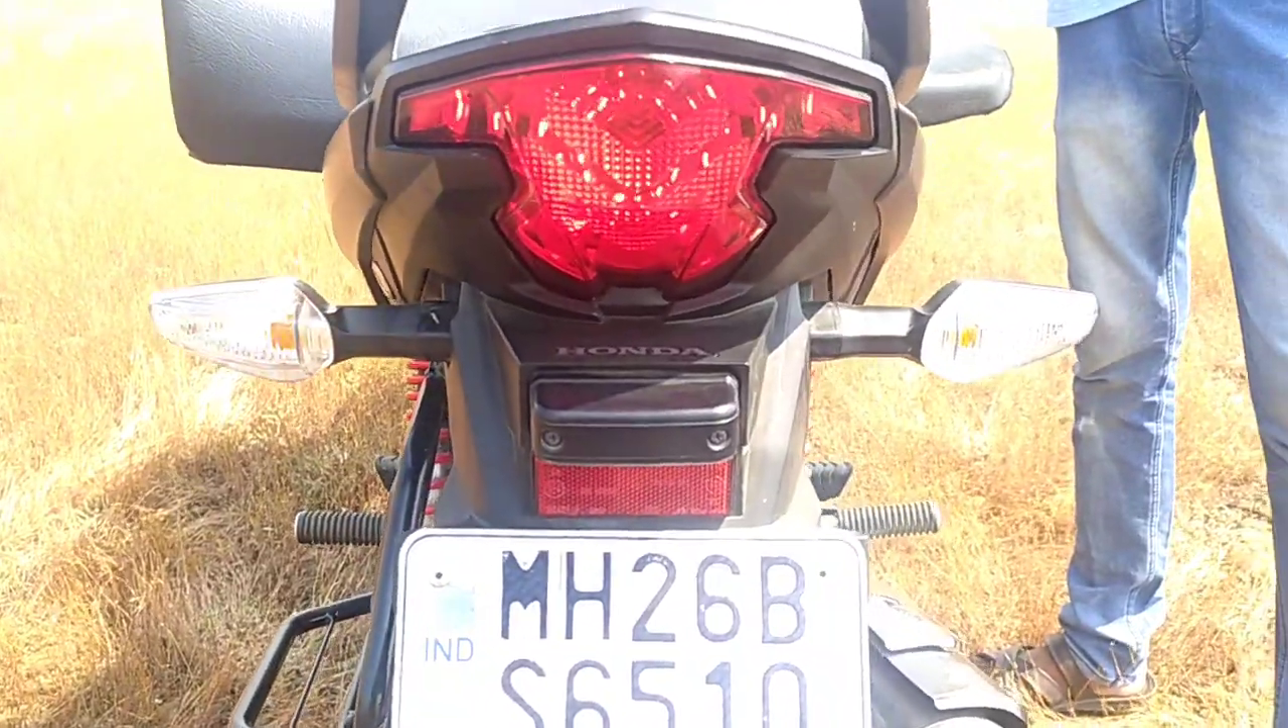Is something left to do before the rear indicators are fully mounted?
No.